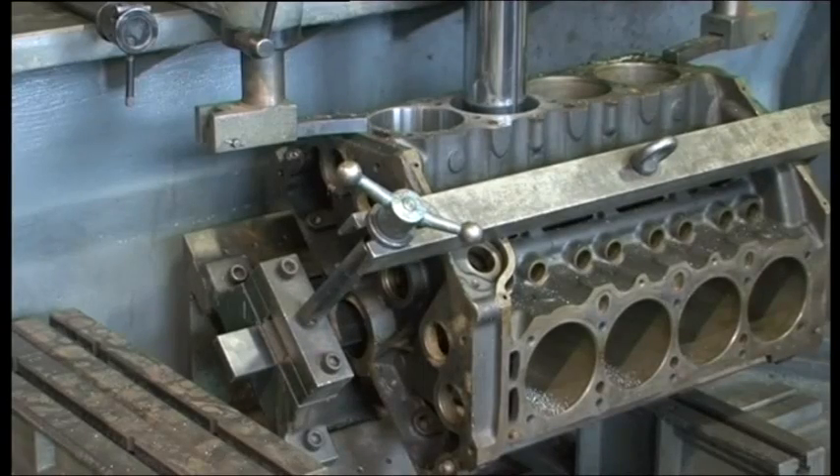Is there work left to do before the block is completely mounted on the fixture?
No.